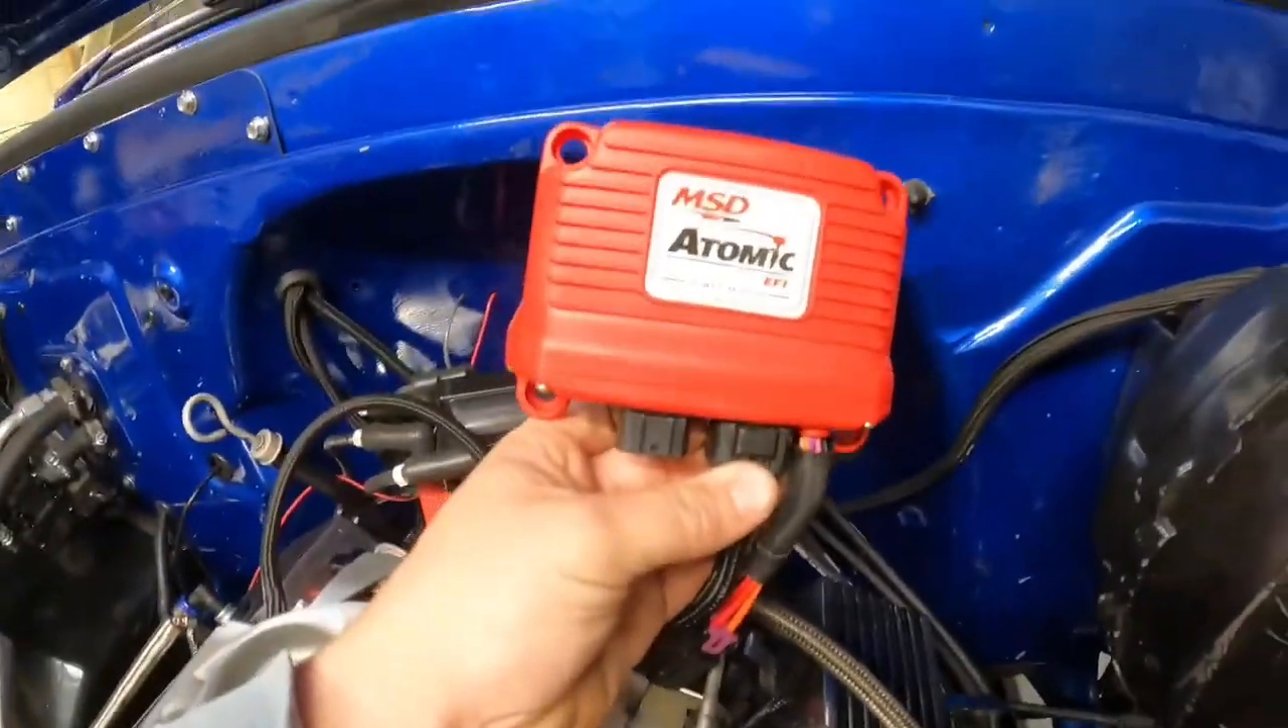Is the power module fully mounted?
No.